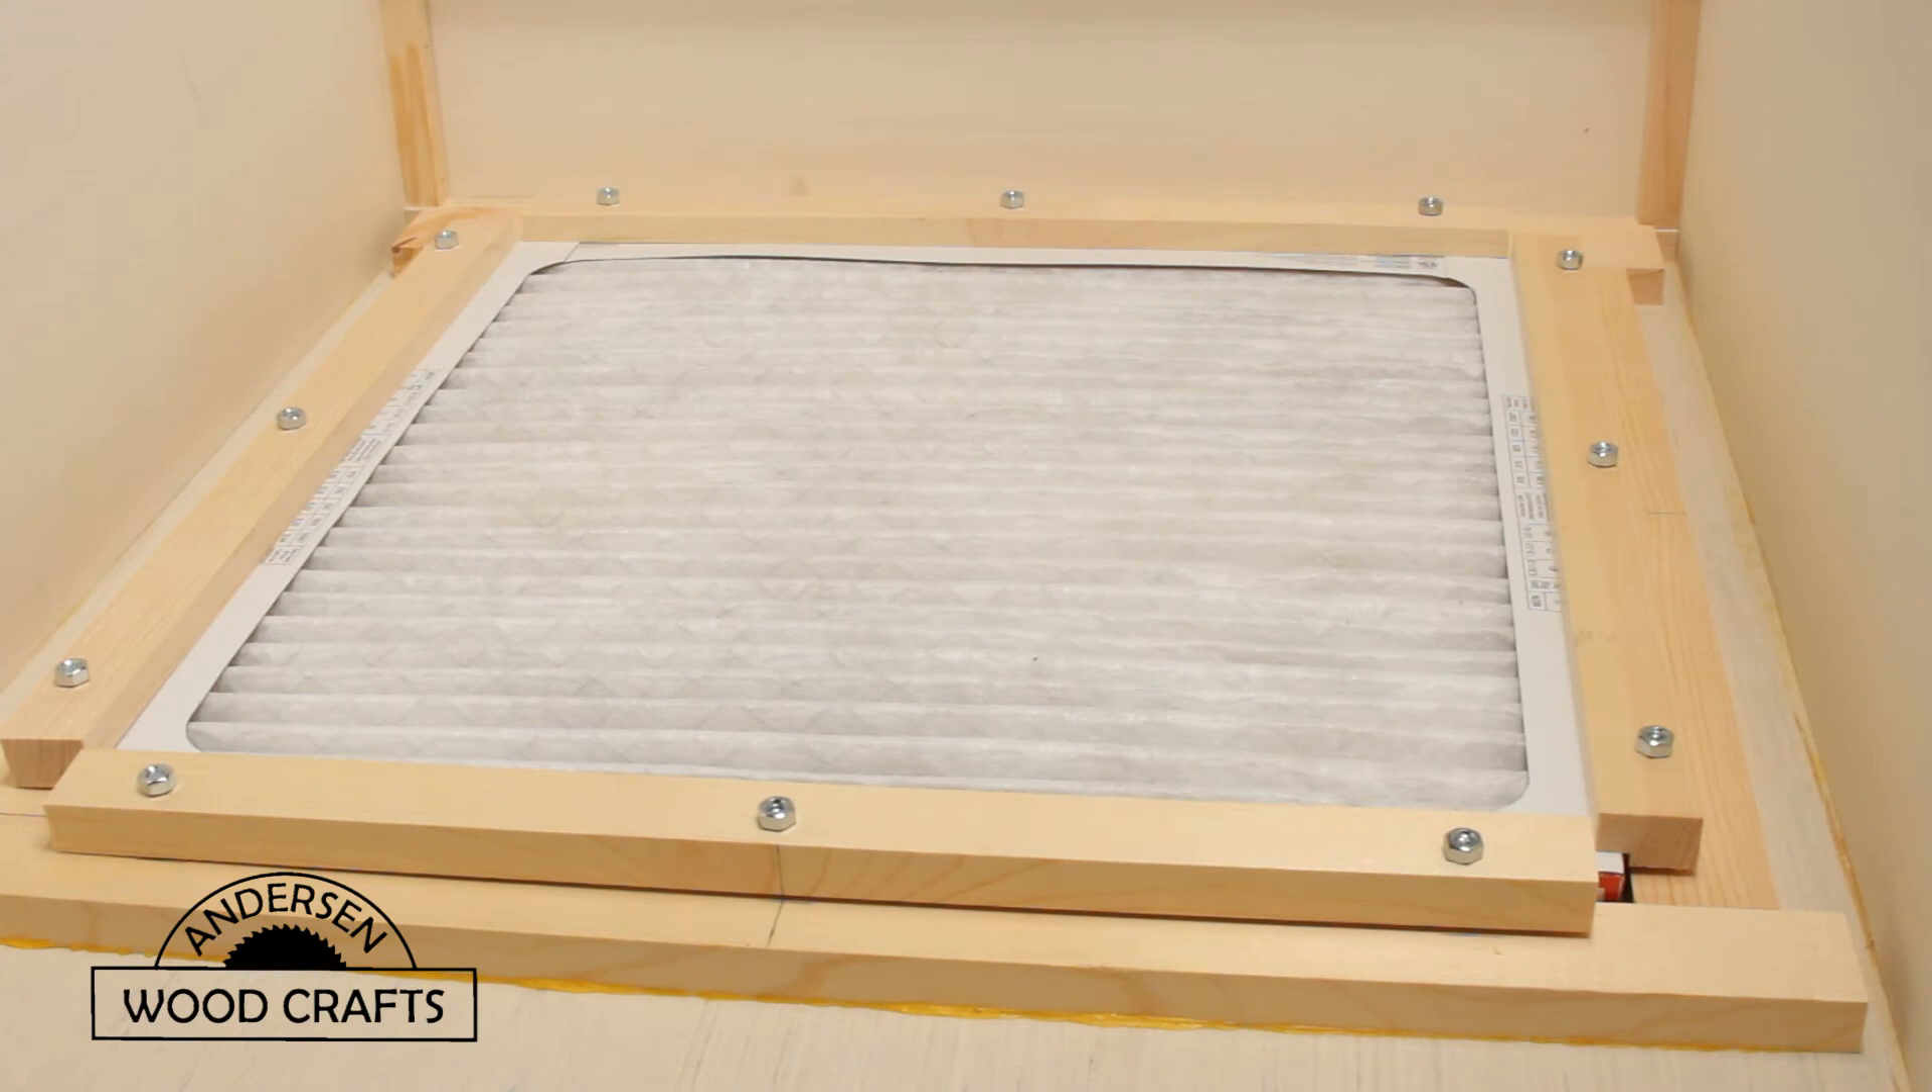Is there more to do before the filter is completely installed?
No.